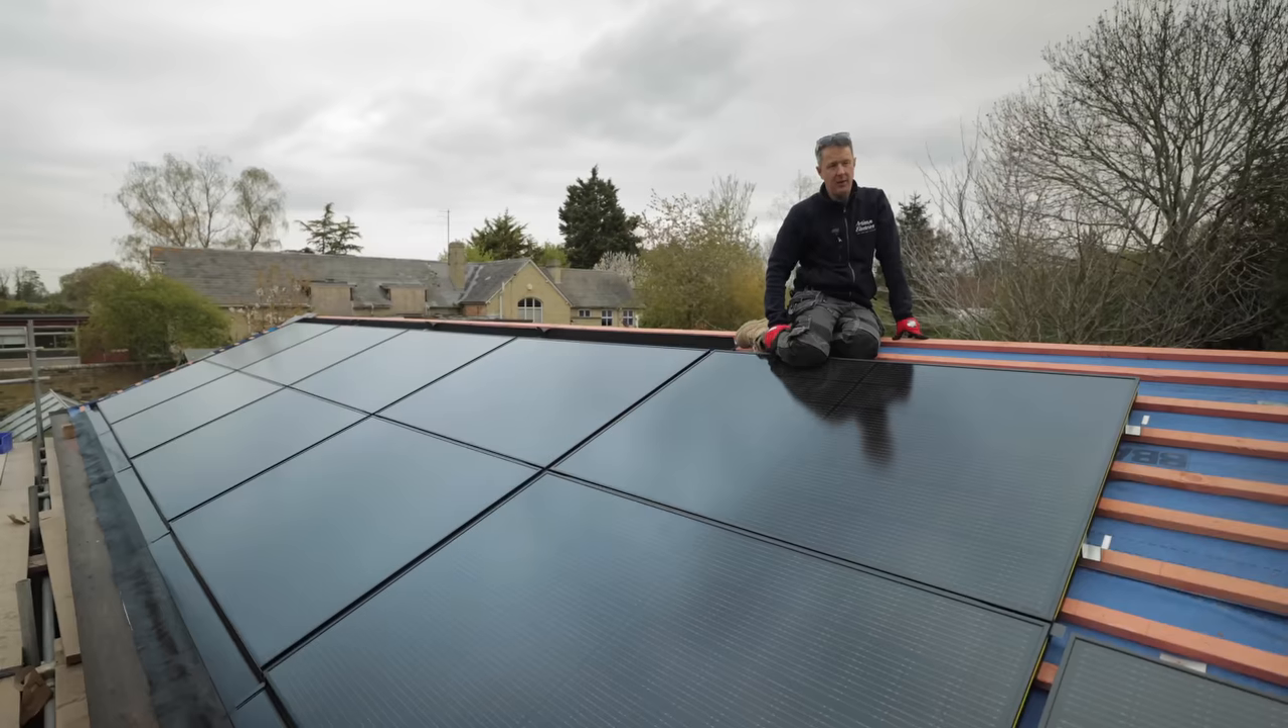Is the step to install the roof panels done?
No.